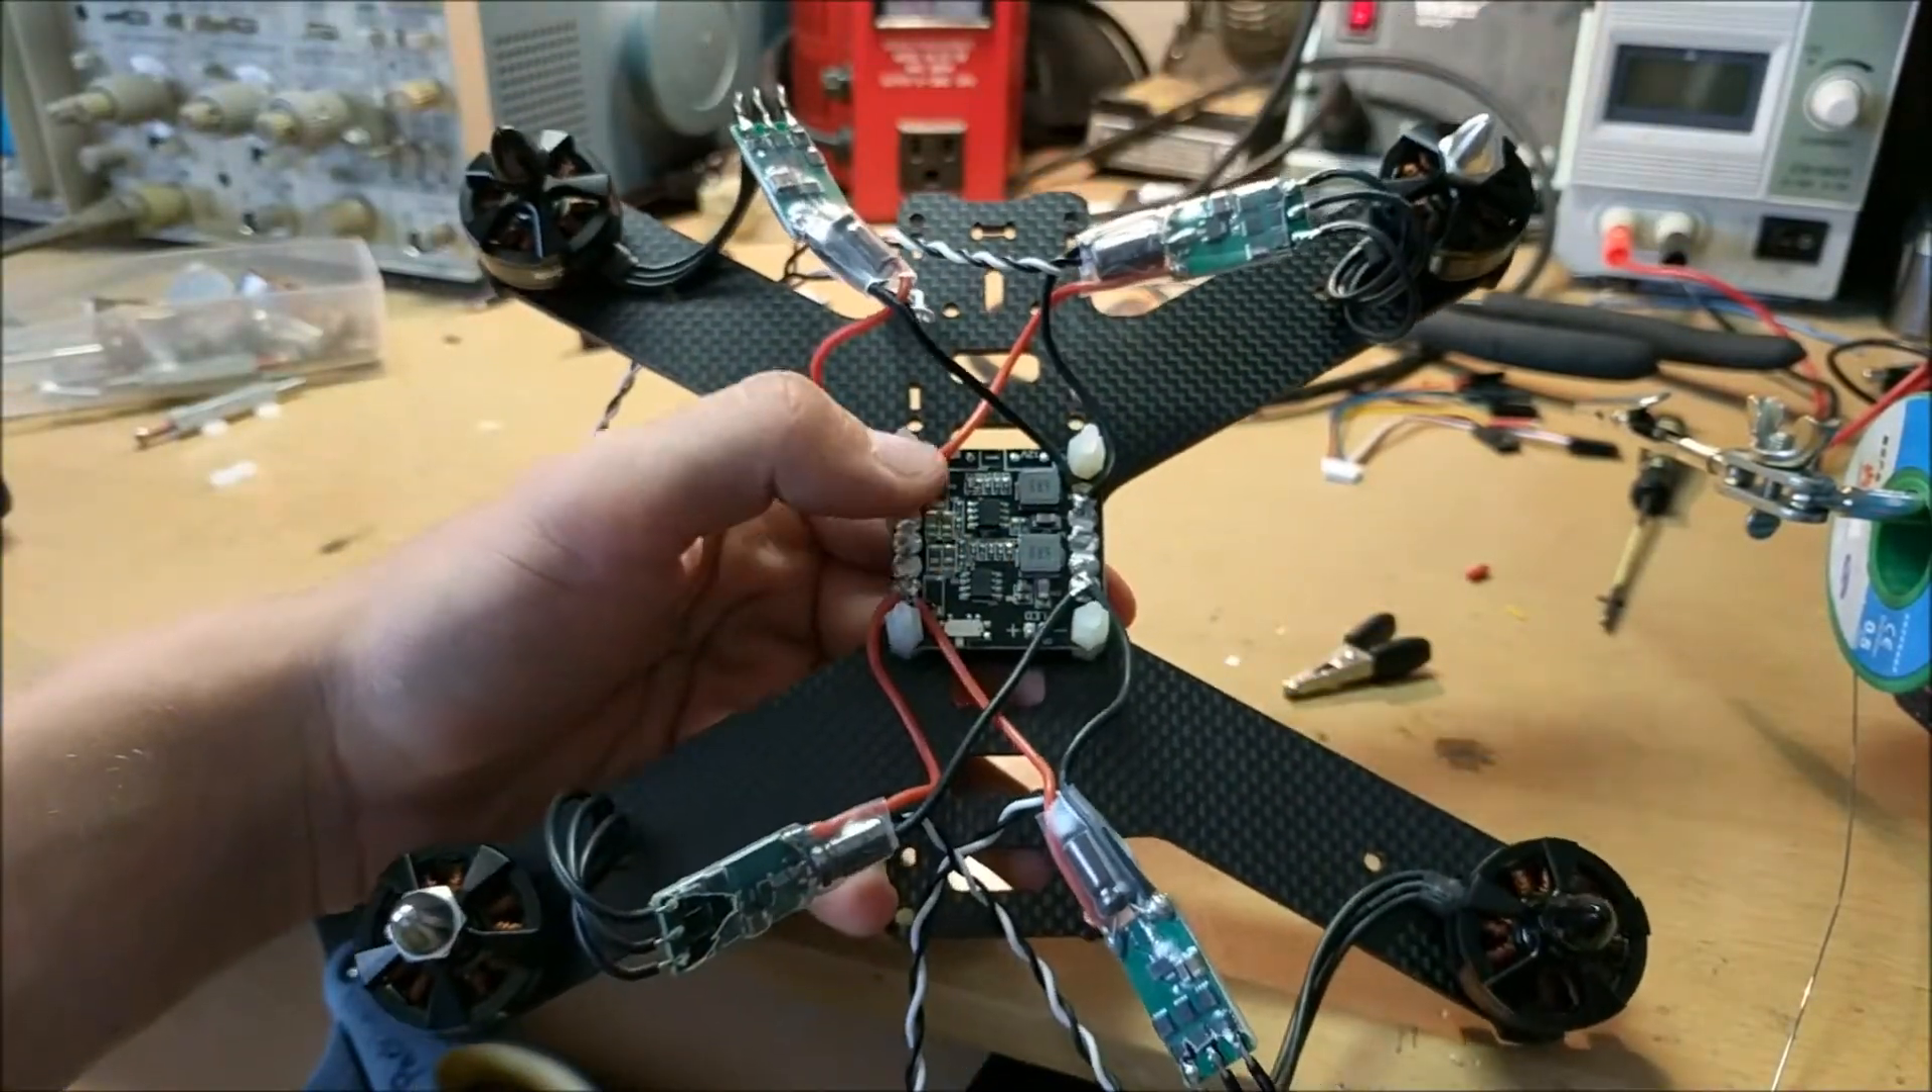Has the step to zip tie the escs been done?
No.